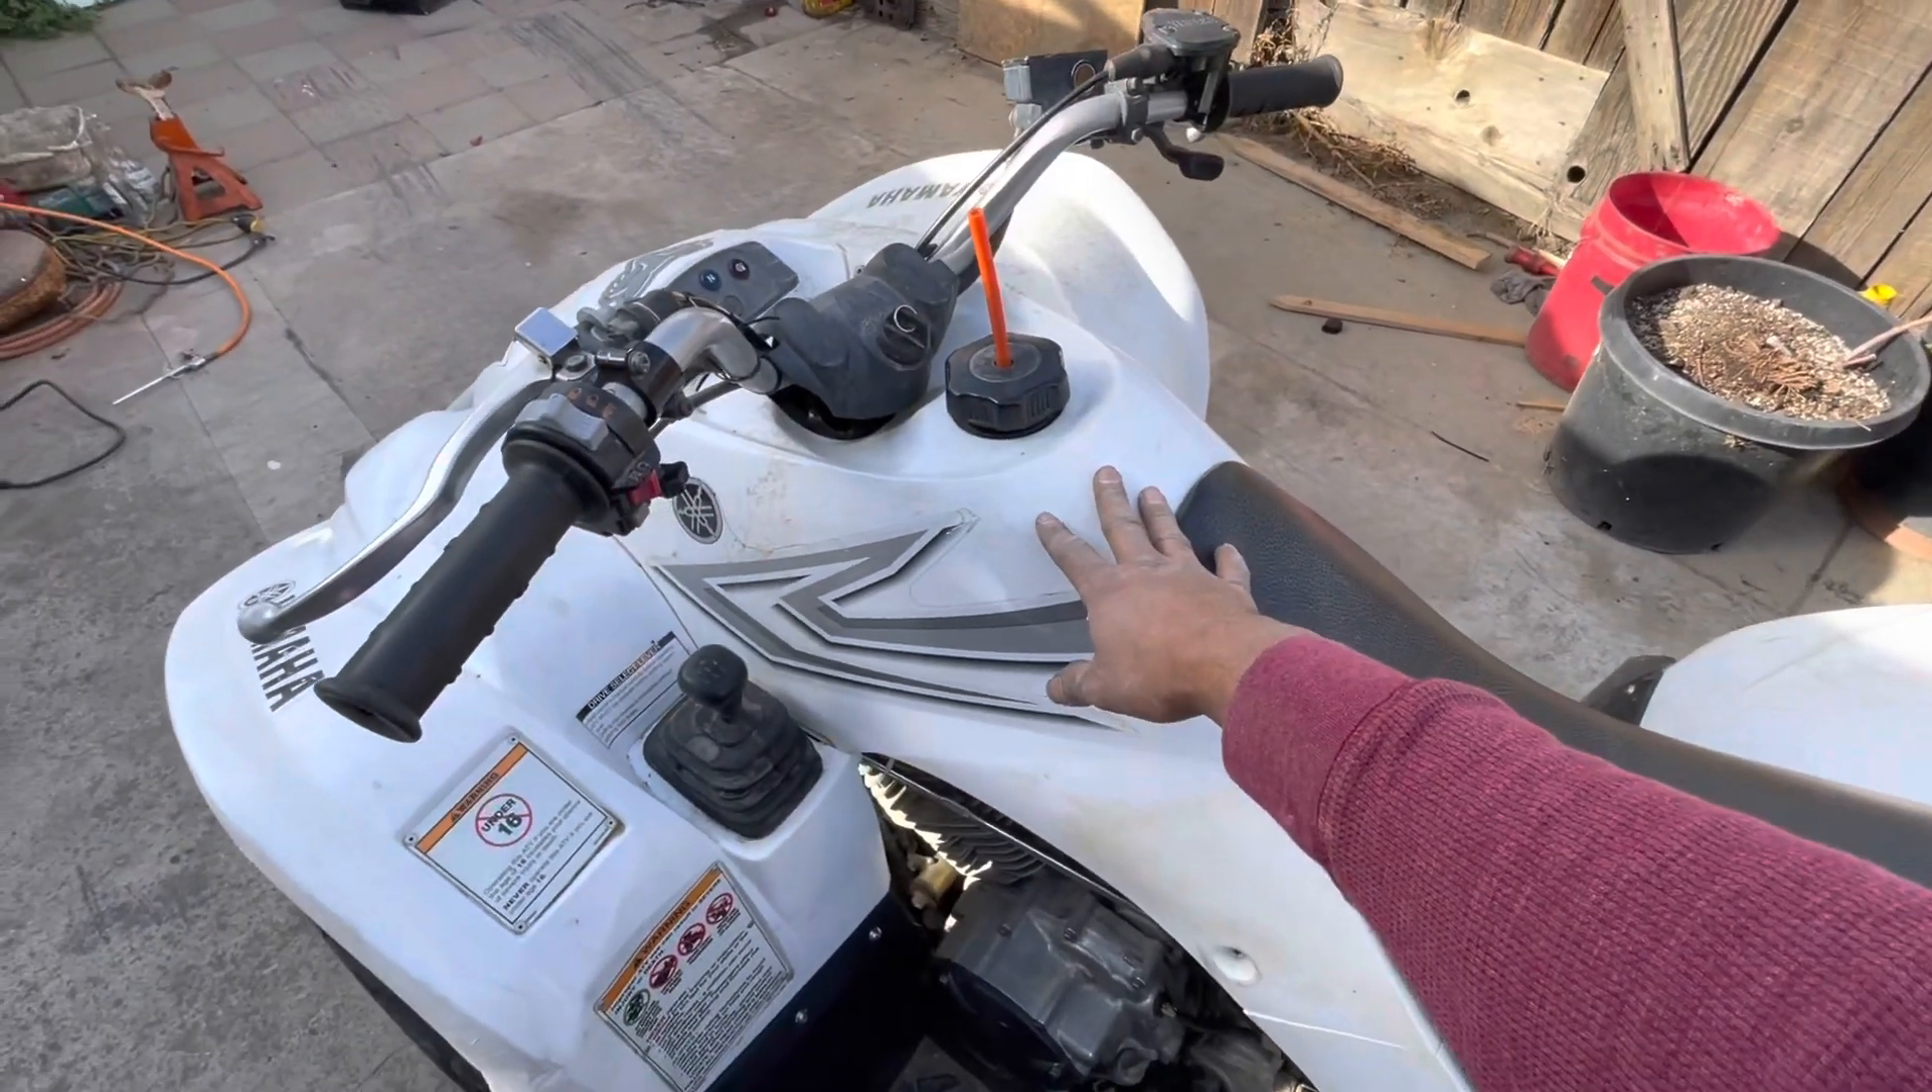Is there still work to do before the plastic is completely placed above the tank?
No.